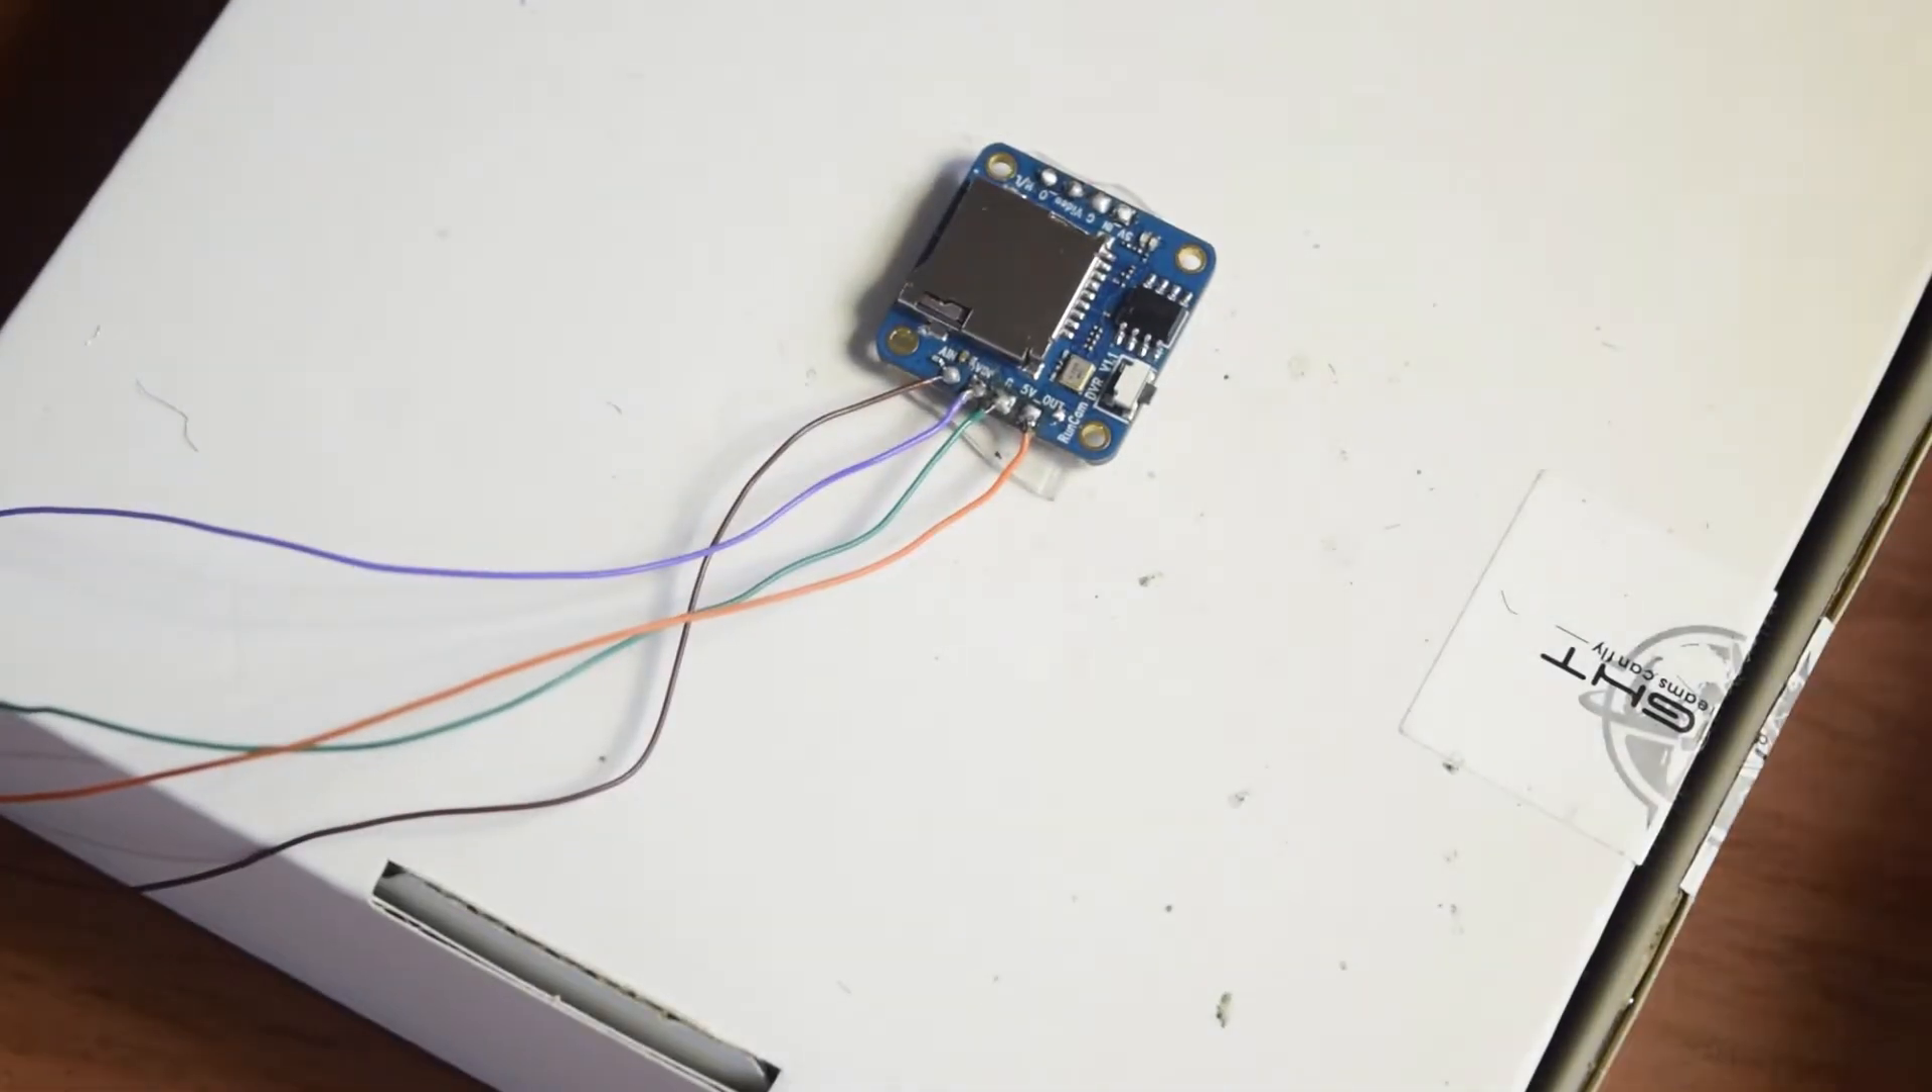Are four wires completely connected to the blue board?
Yes.